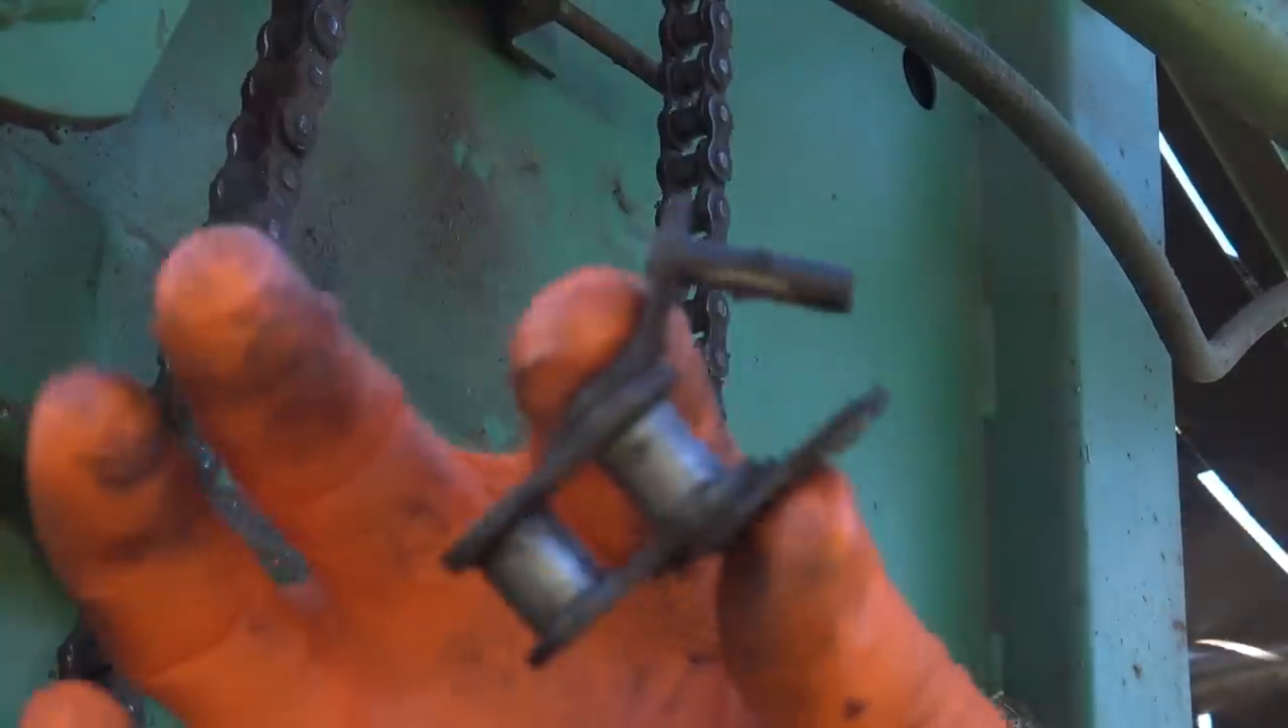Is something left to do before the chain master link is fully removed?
No.